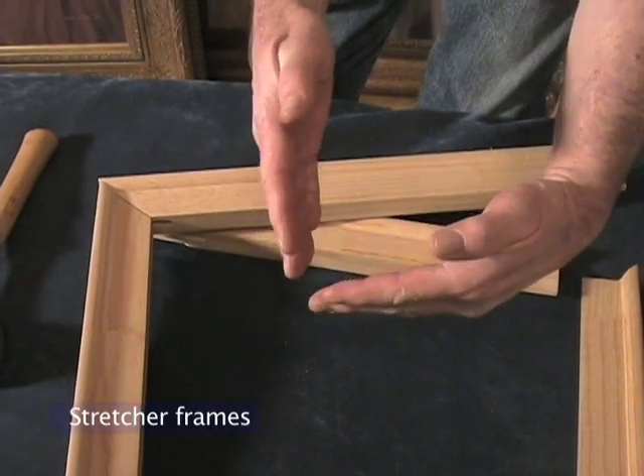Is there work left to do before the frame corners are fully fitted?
Yes.